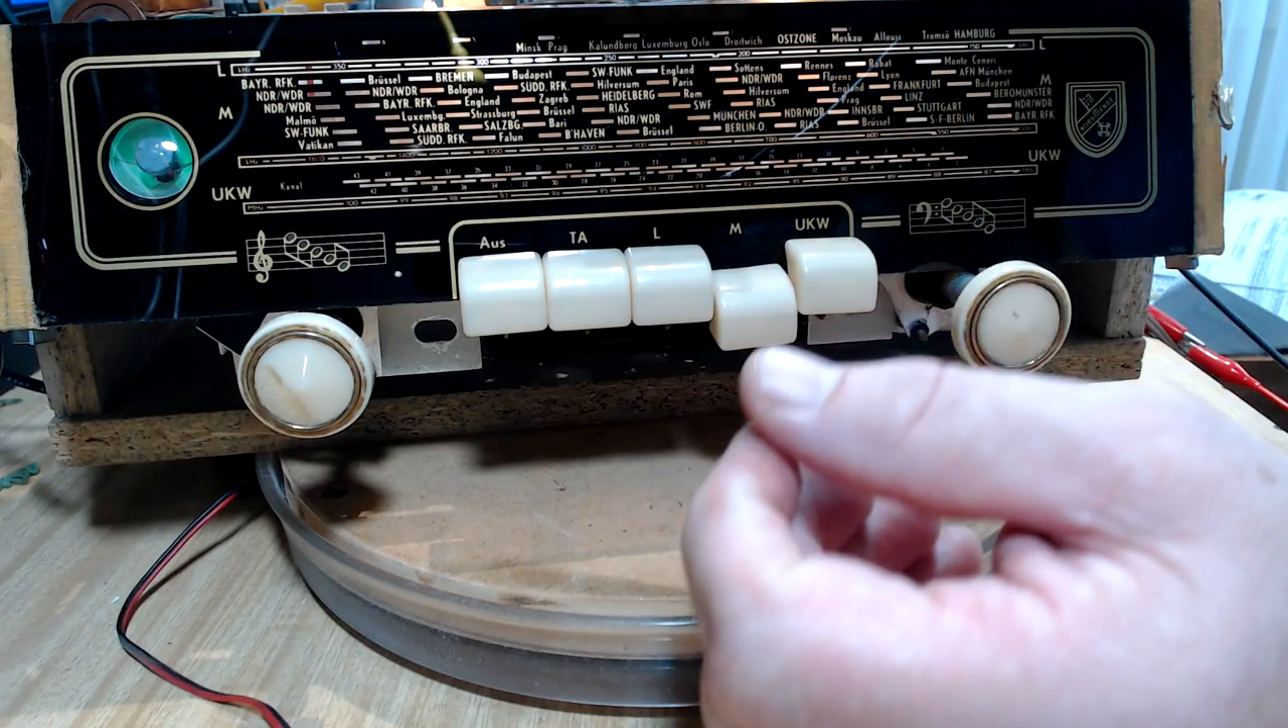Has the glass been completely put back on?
Yes.